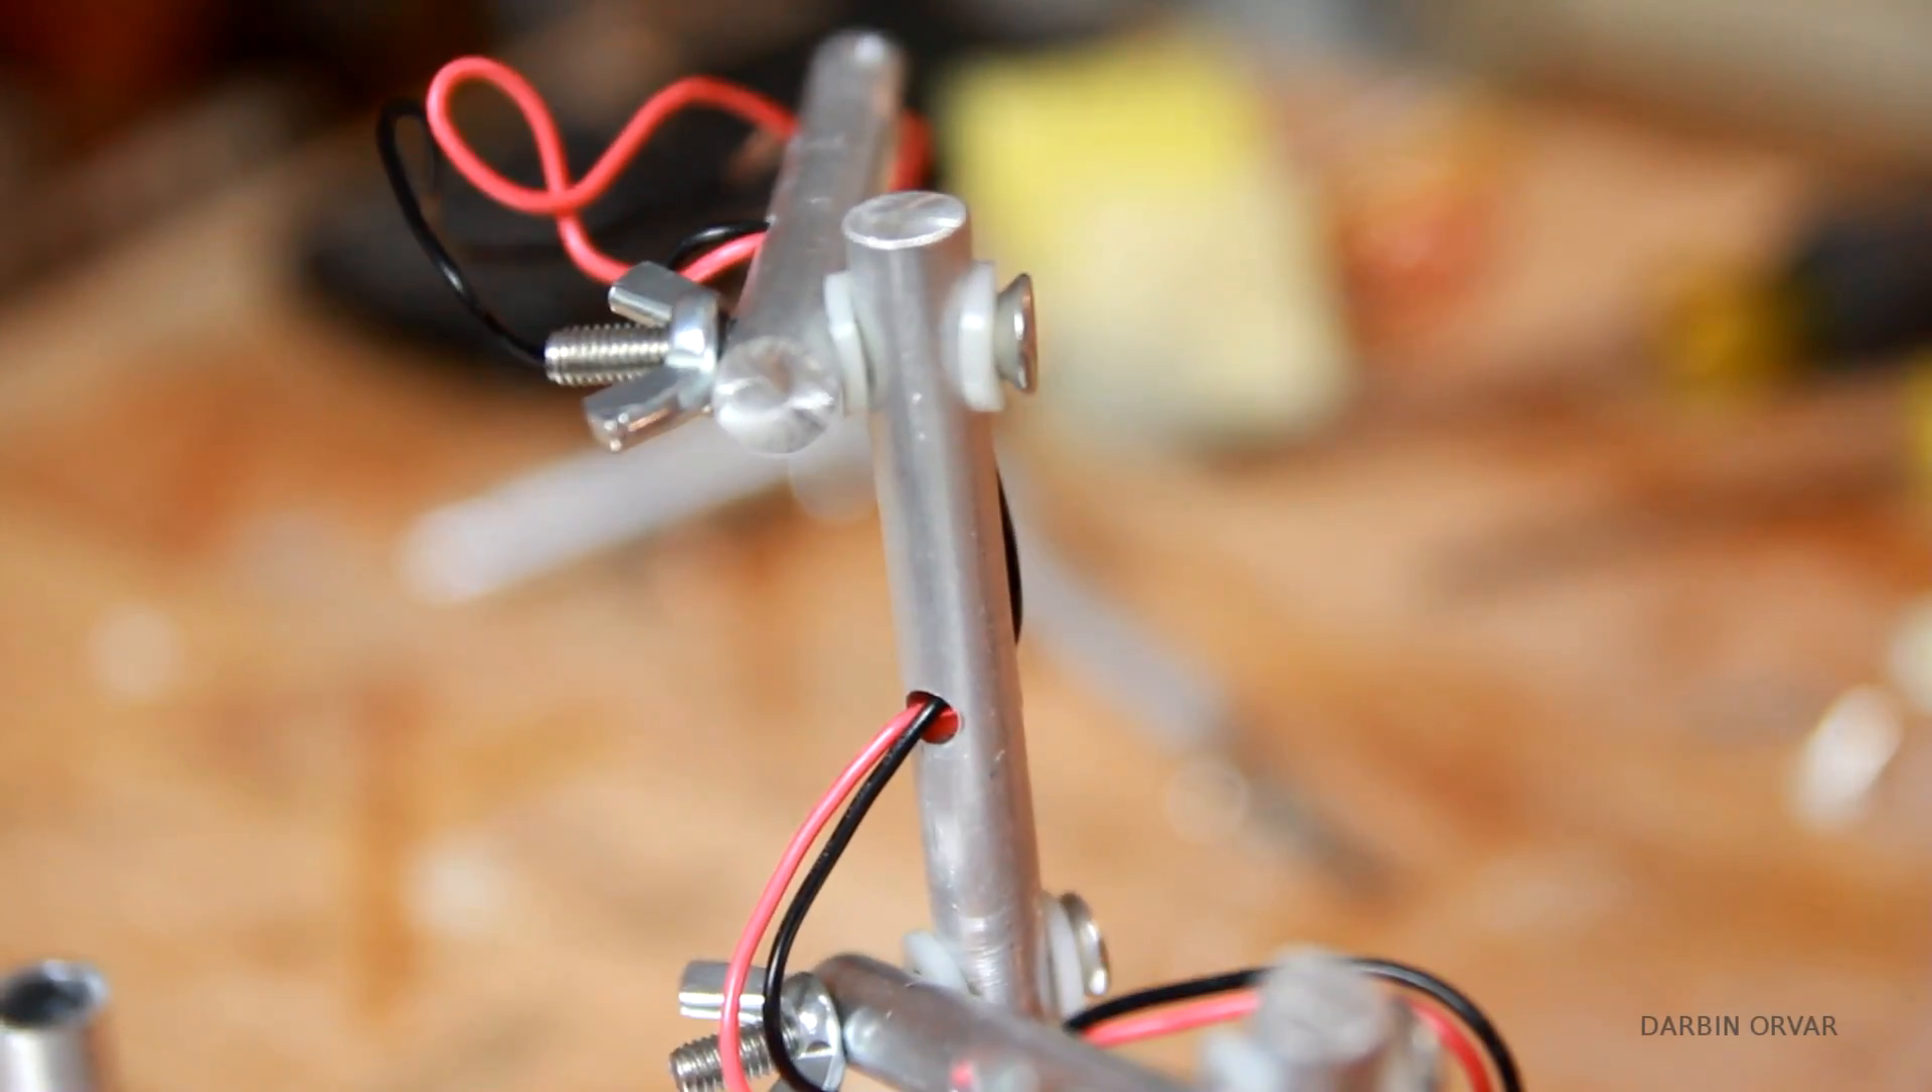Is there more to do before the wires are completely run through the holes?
No.